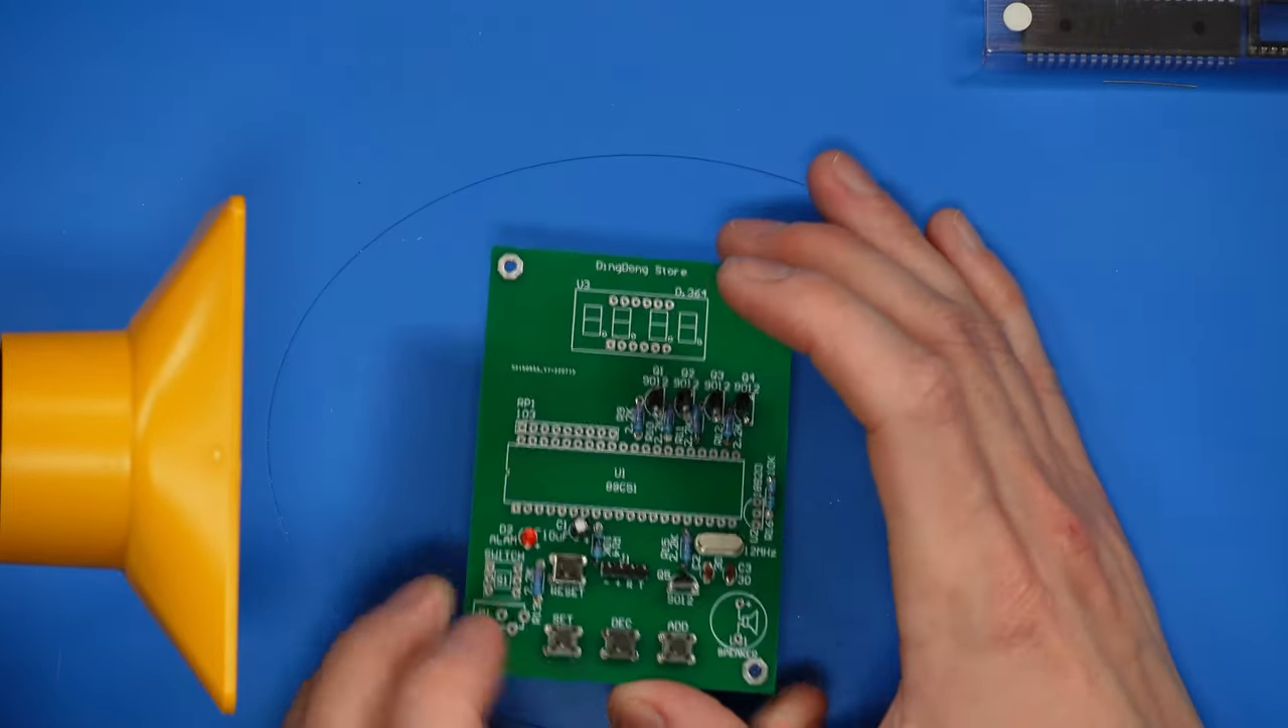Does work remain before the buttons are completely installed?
No.